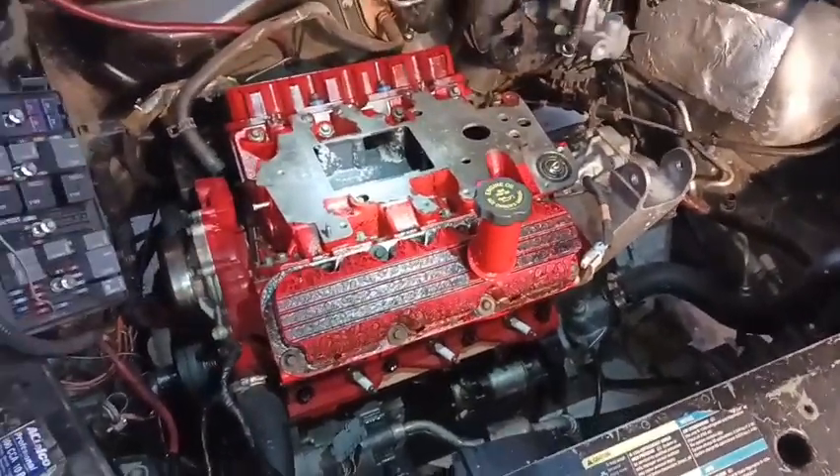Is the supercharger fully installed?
No.